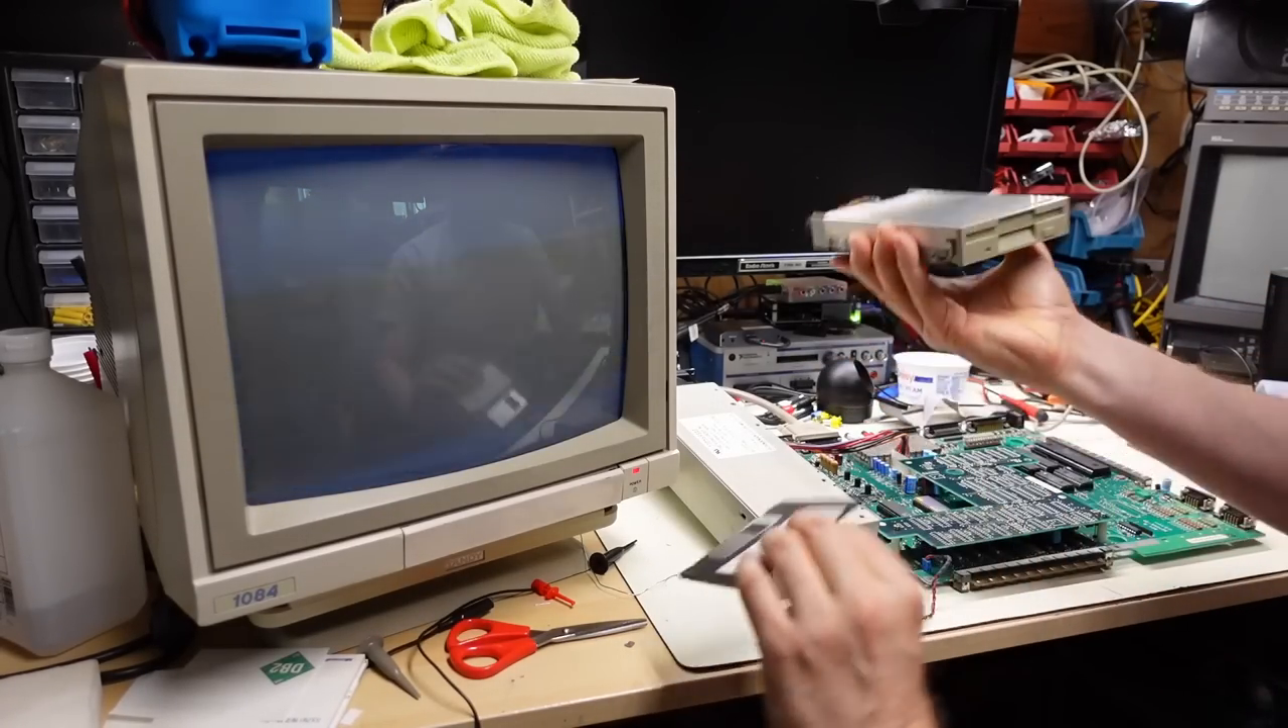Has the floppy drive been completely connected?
No.